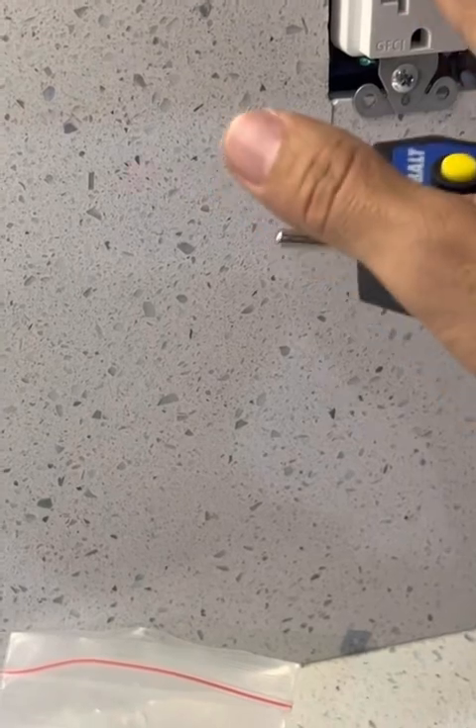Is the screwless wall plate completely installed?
No.